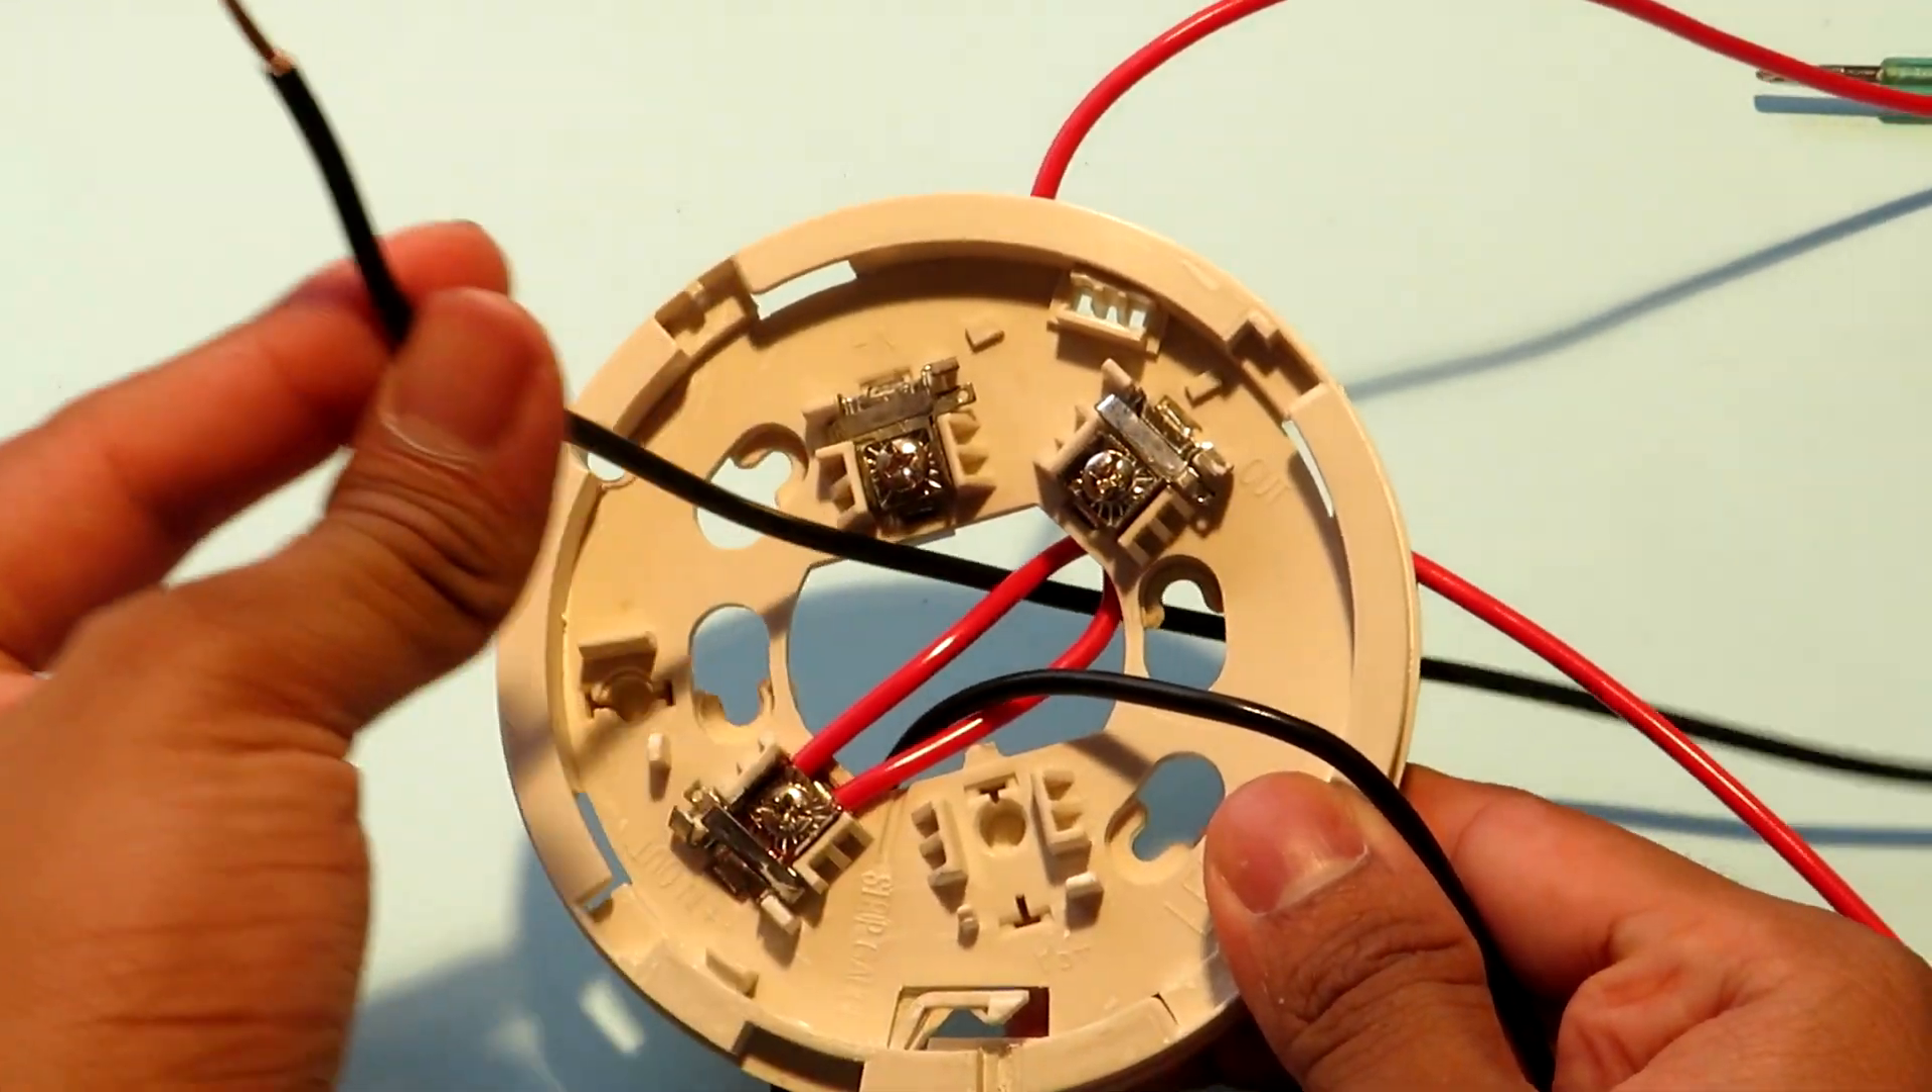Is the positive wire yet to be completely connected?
No.